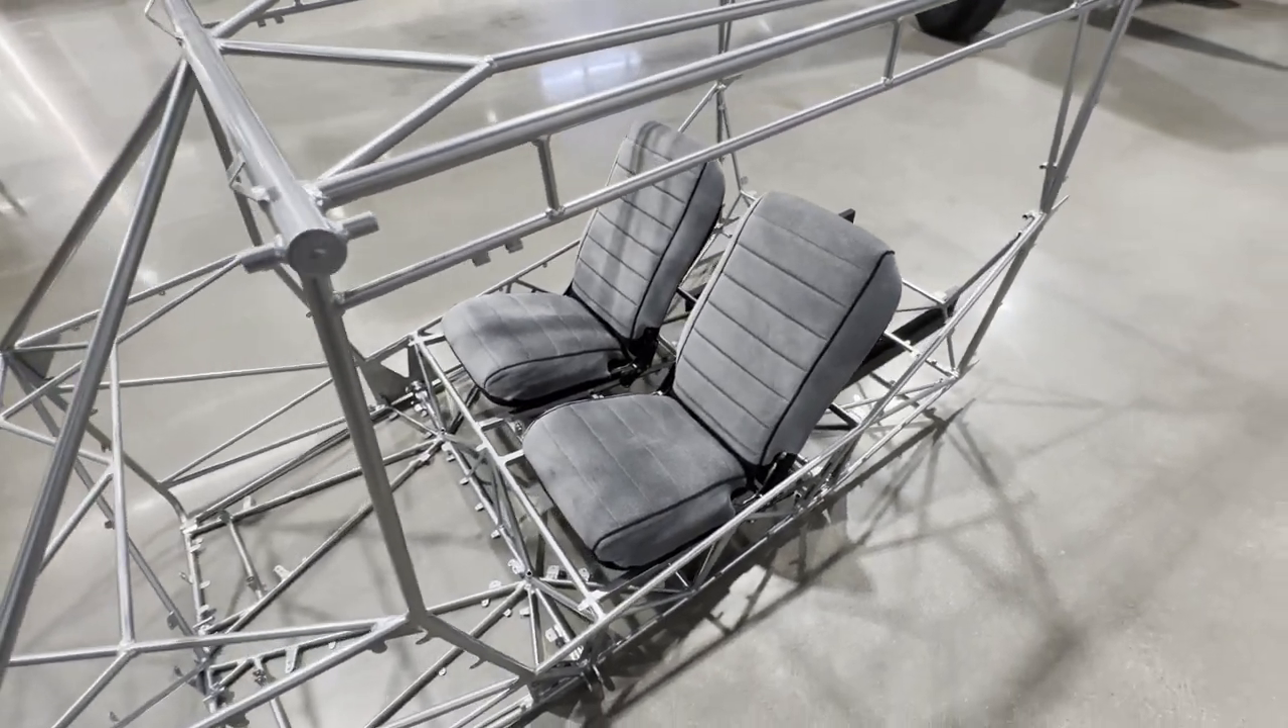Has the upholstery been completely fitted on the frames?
Yes.